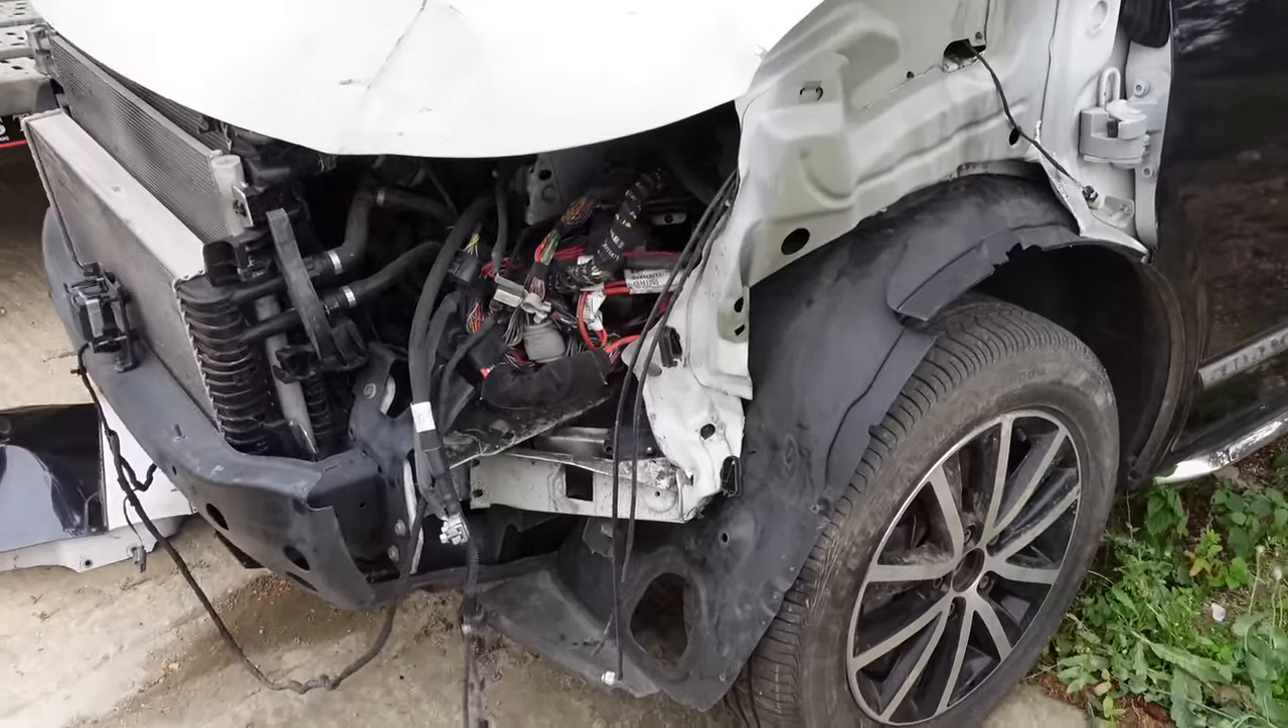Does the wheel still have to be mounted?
No.